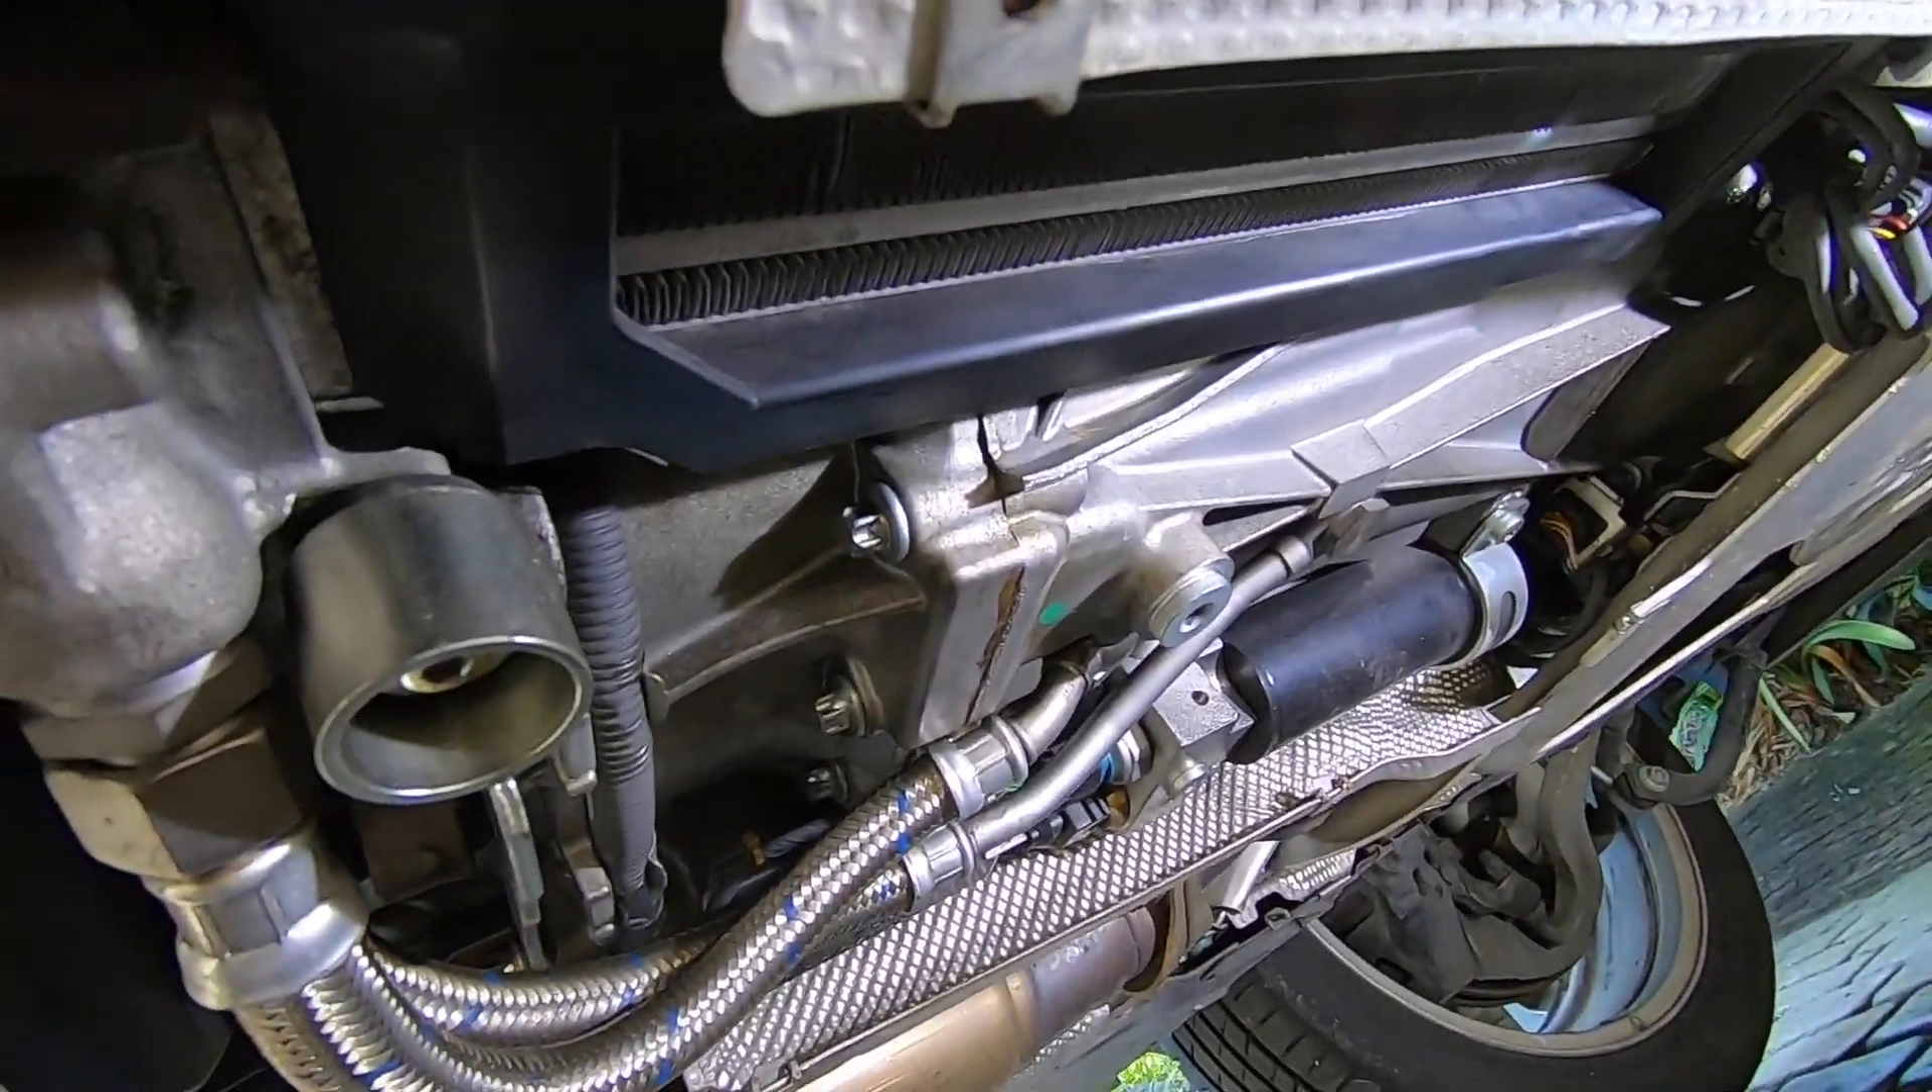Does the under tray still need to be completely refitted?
Yes.